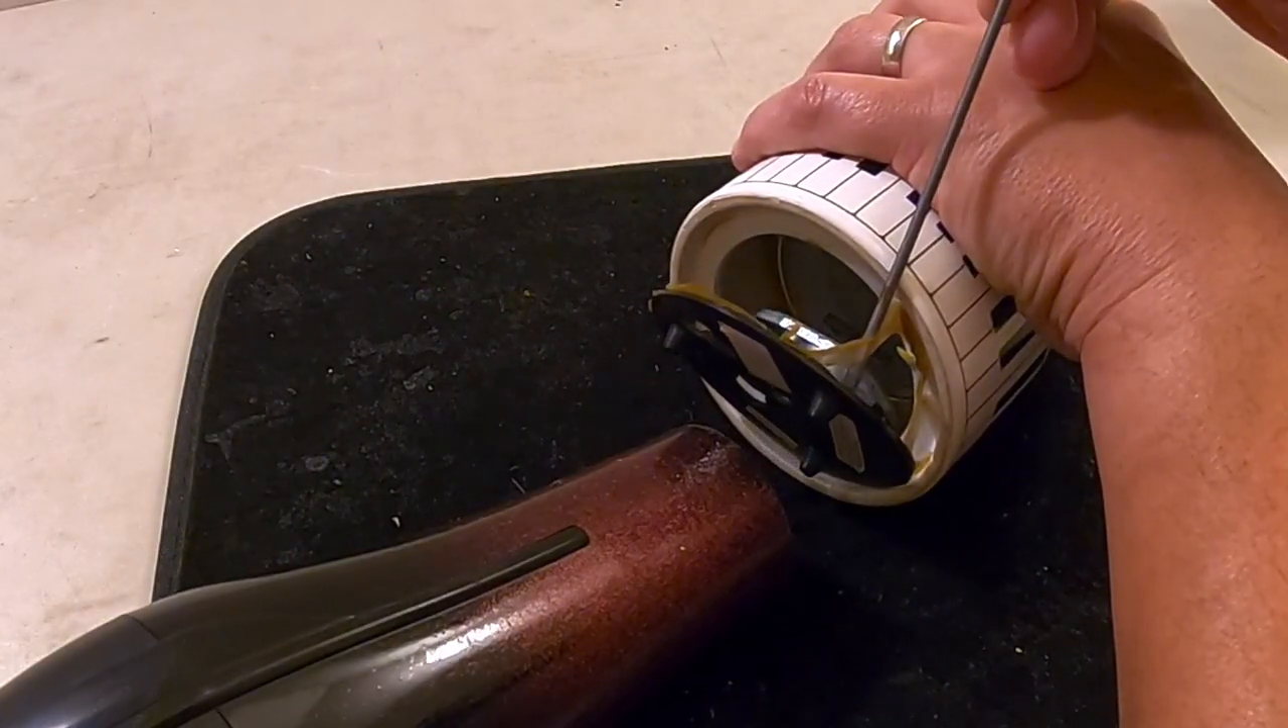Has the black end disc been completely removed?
No.